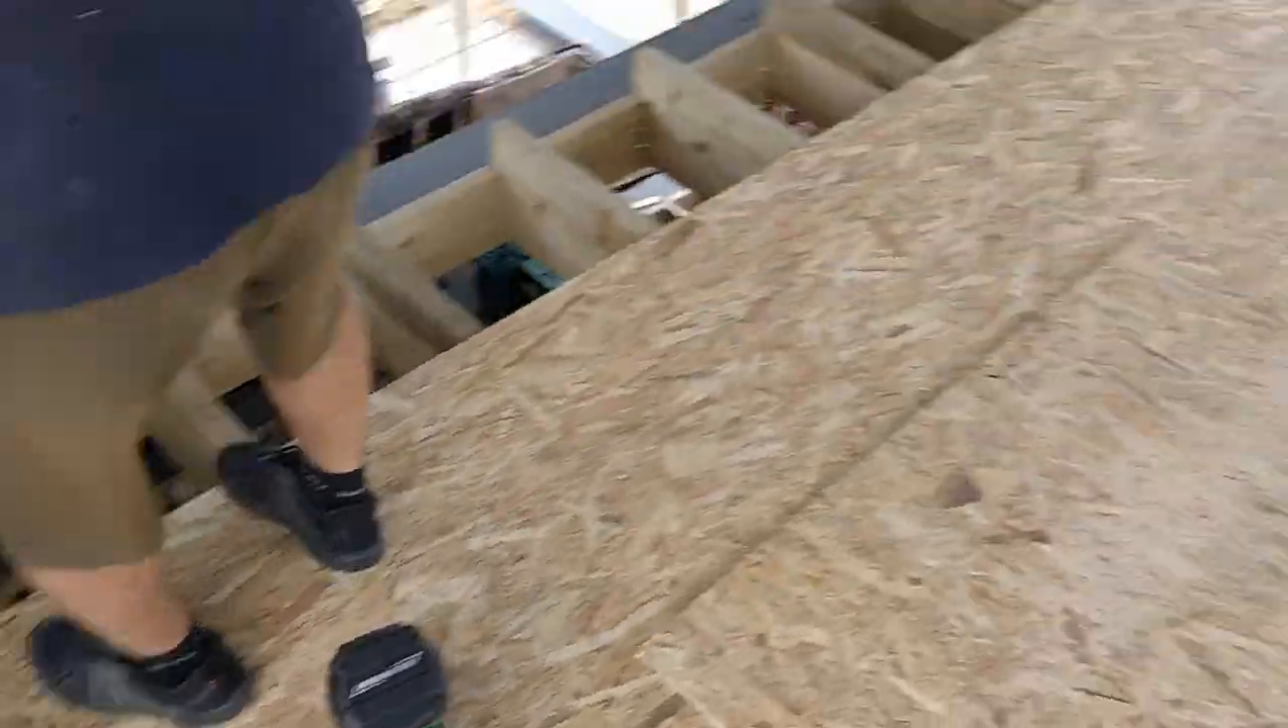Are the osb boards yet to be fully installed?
Yes.